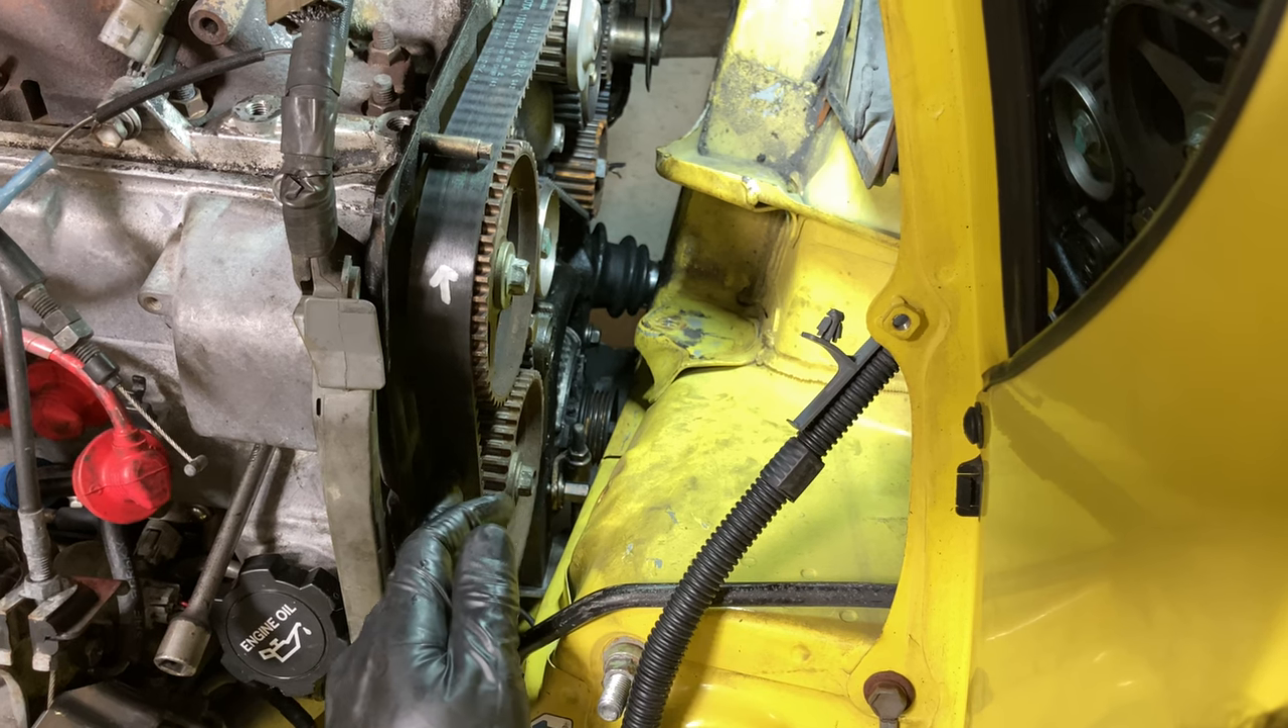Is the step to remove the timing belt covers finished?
Yes.